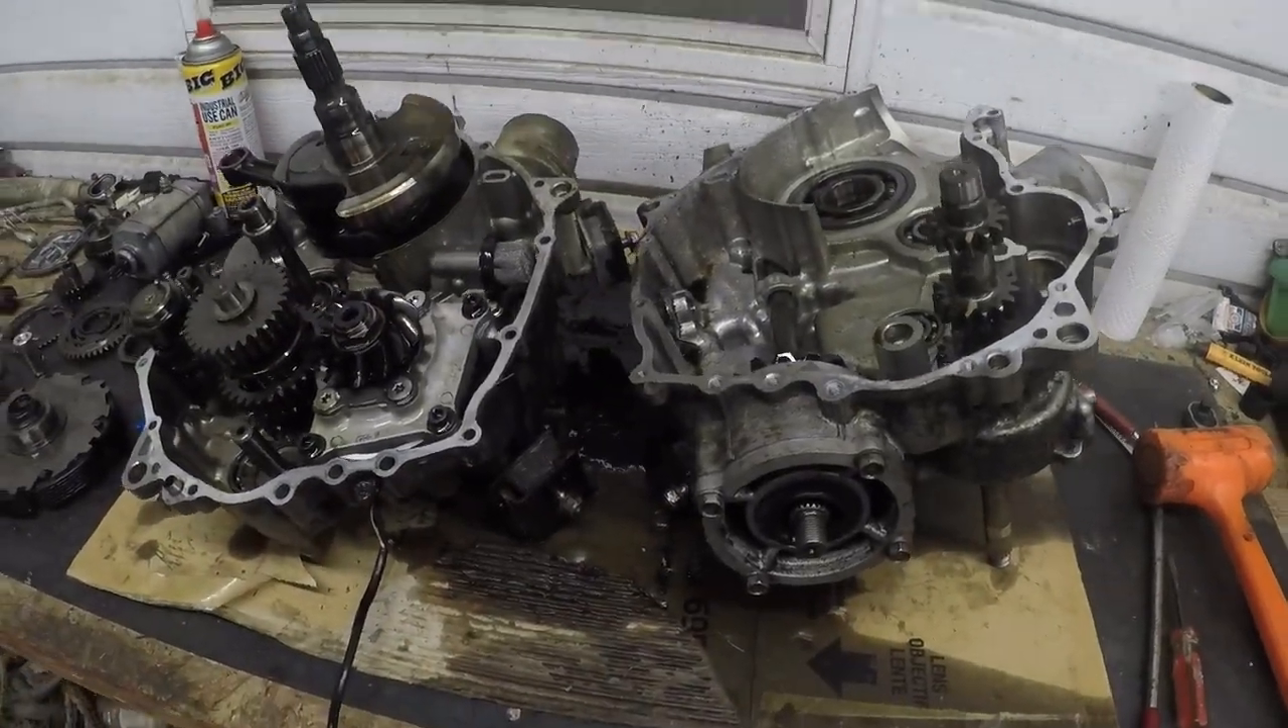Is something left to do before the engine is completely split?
No.